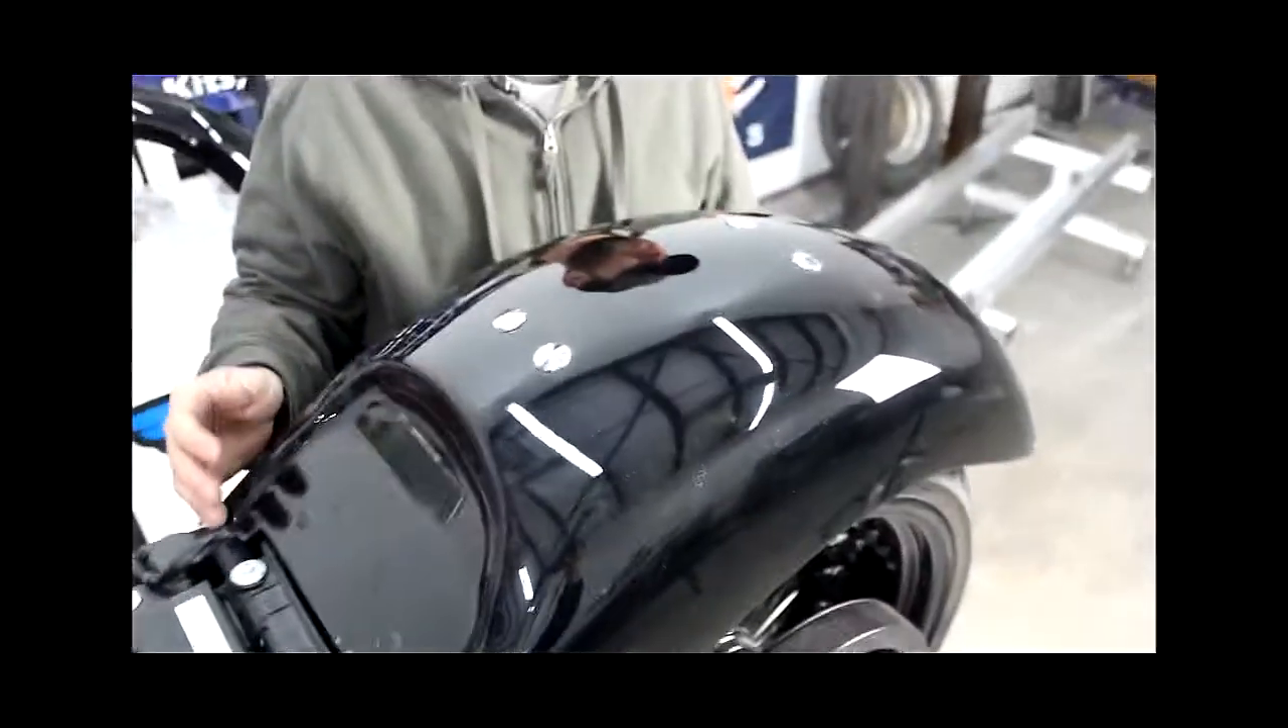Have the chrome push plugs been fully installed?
Yes.